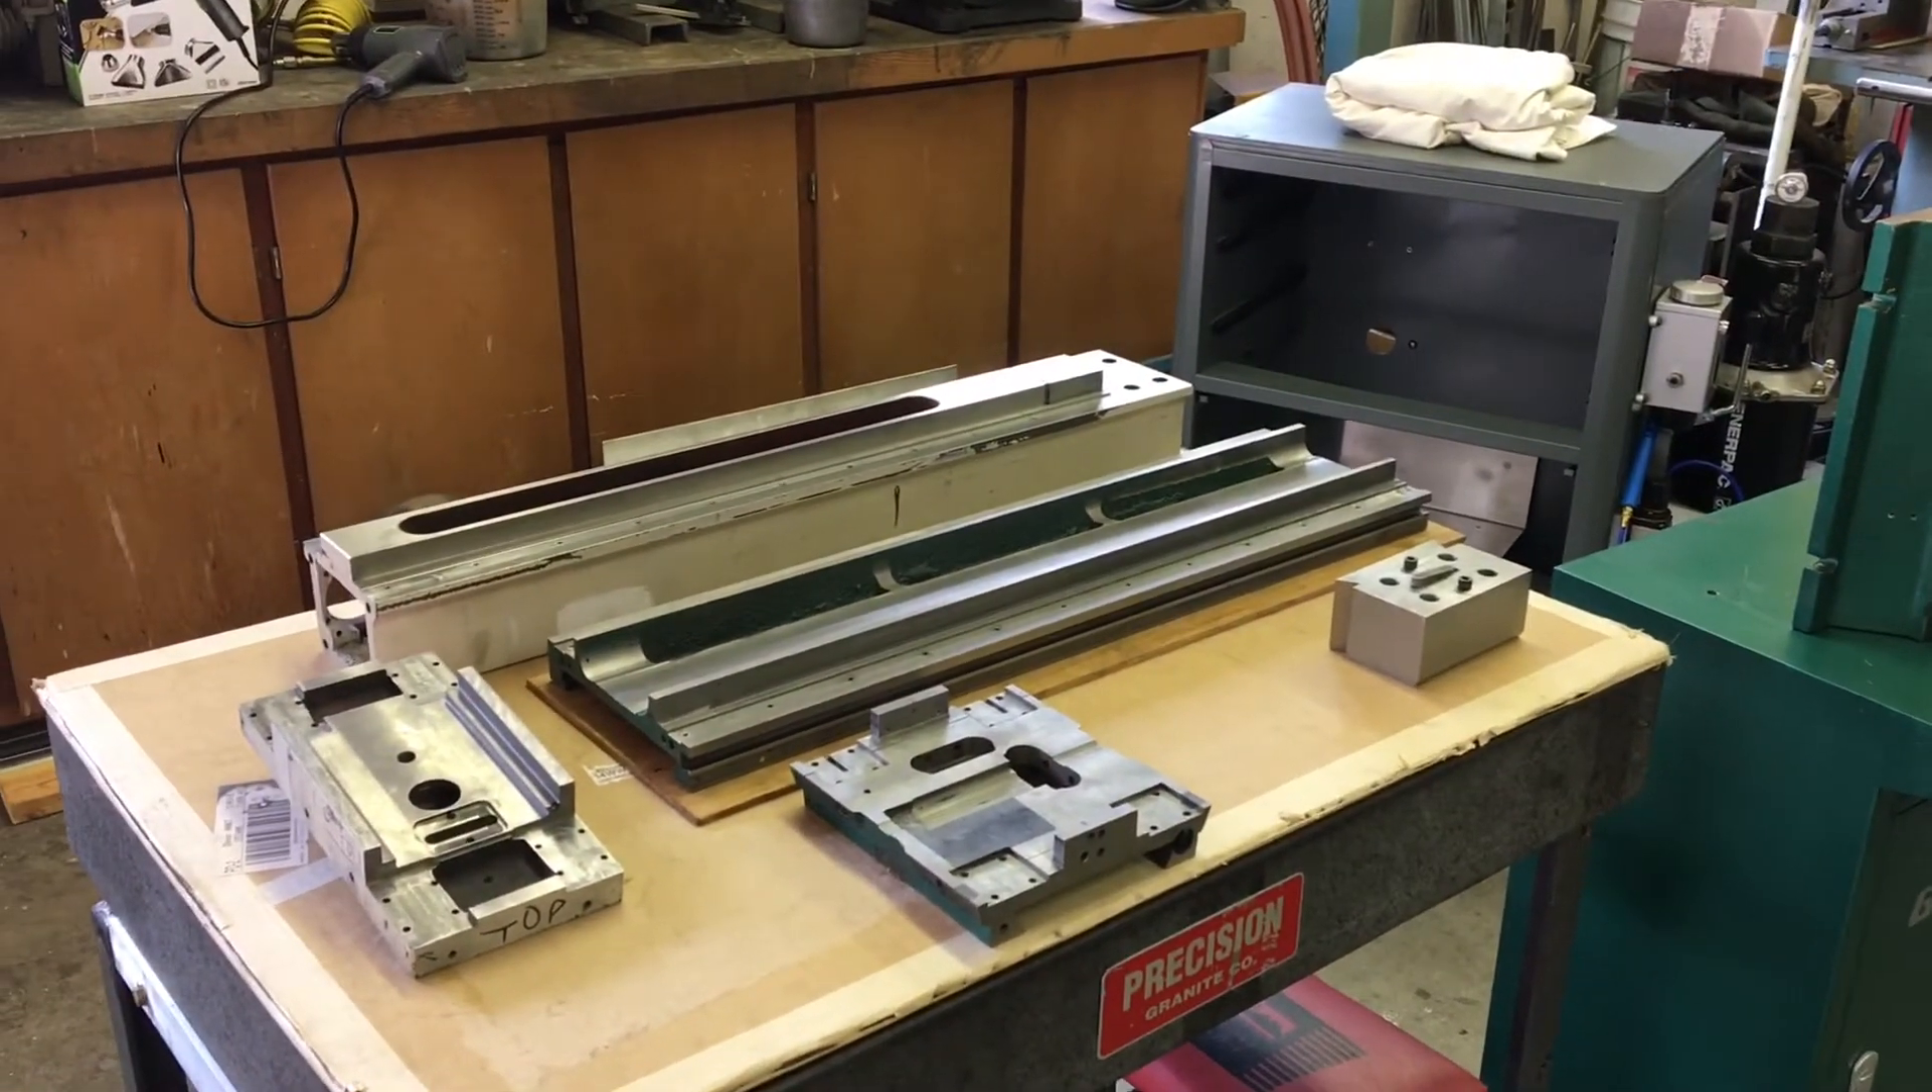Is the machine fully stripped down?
Yes.